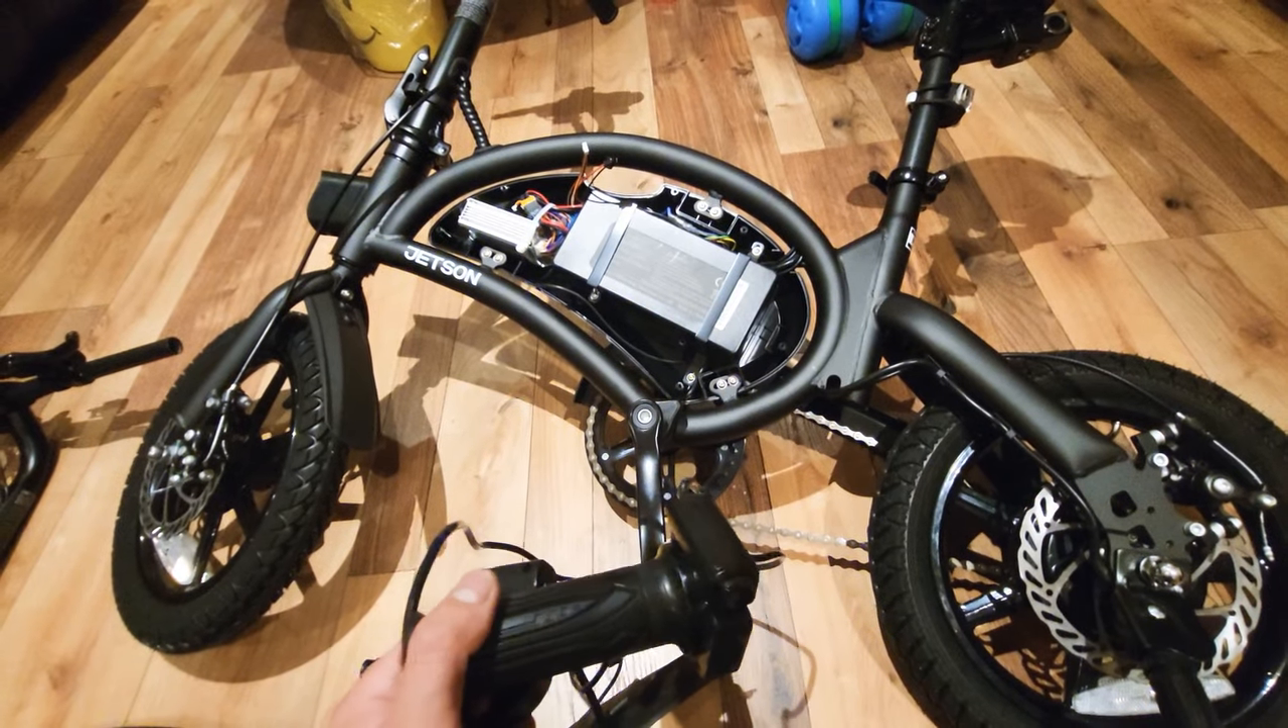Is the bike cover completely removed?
Yes.